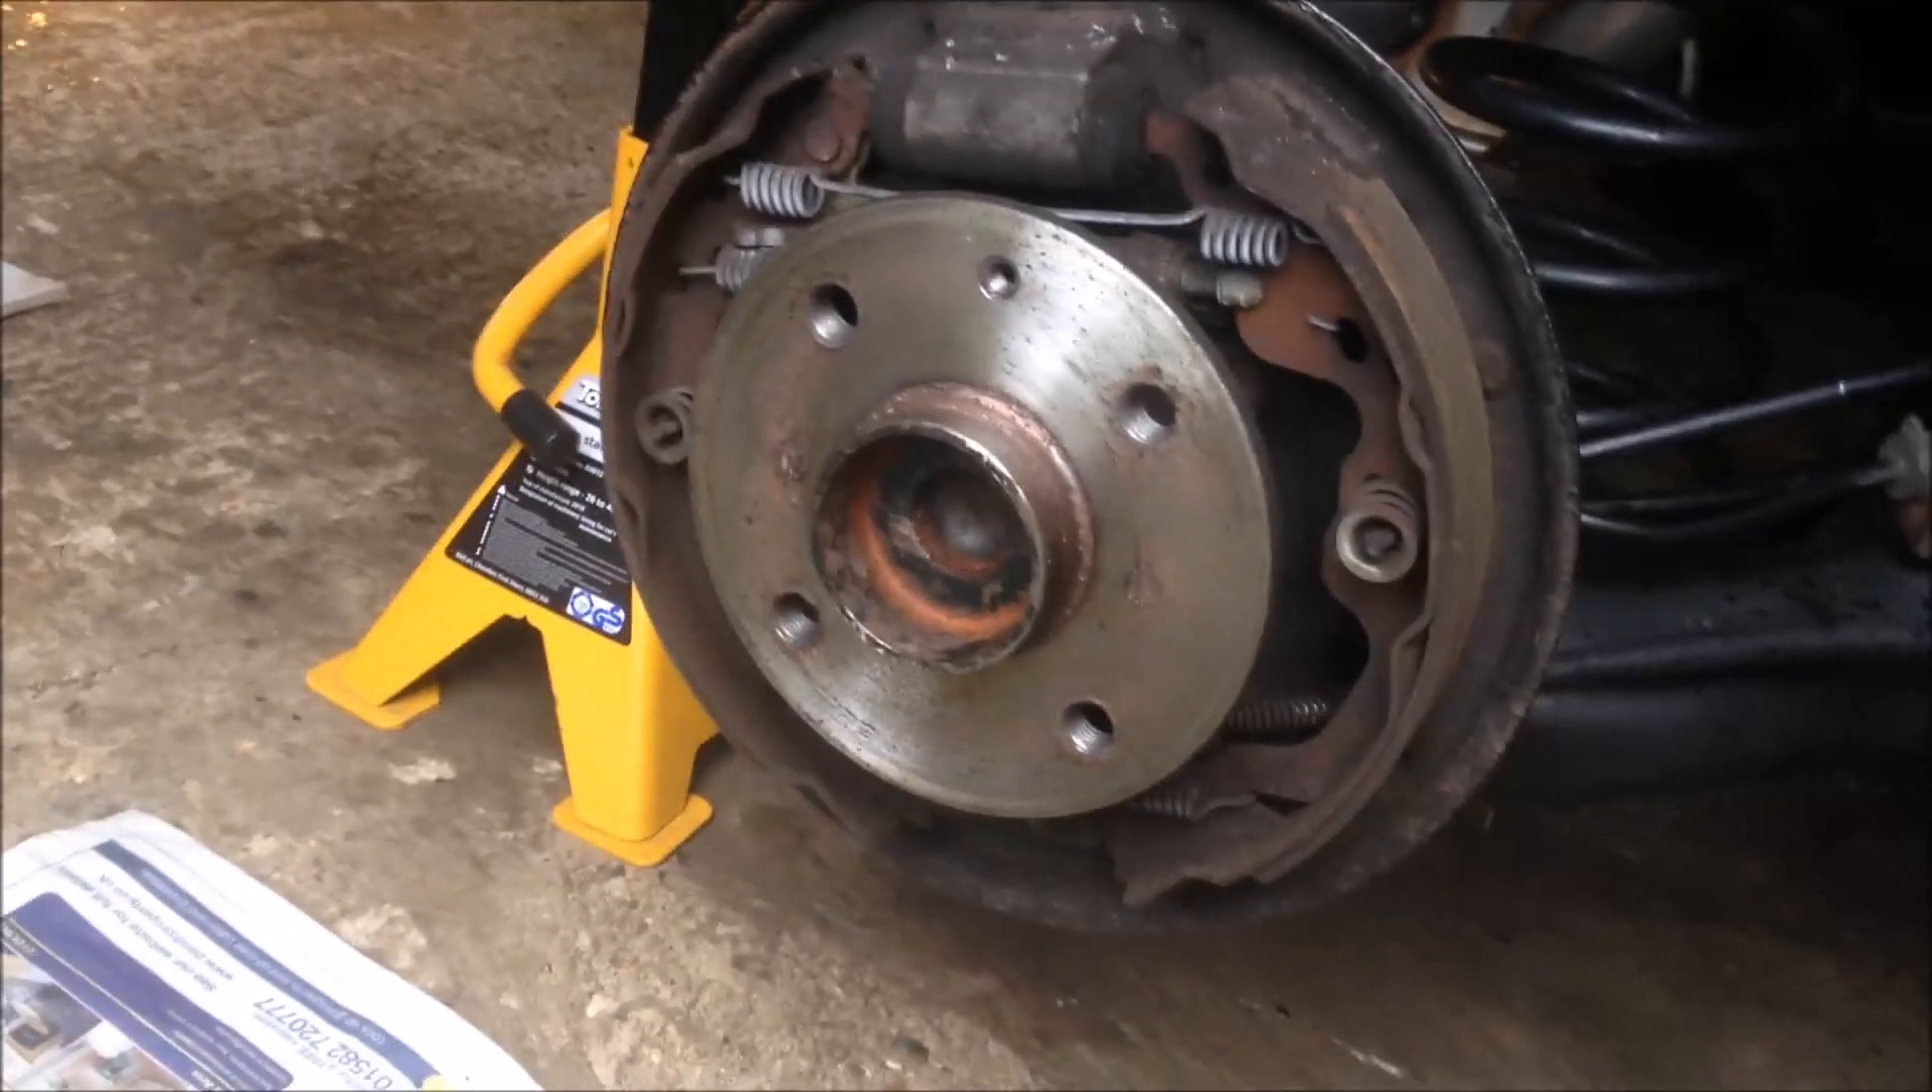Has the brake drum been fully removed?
Yes.